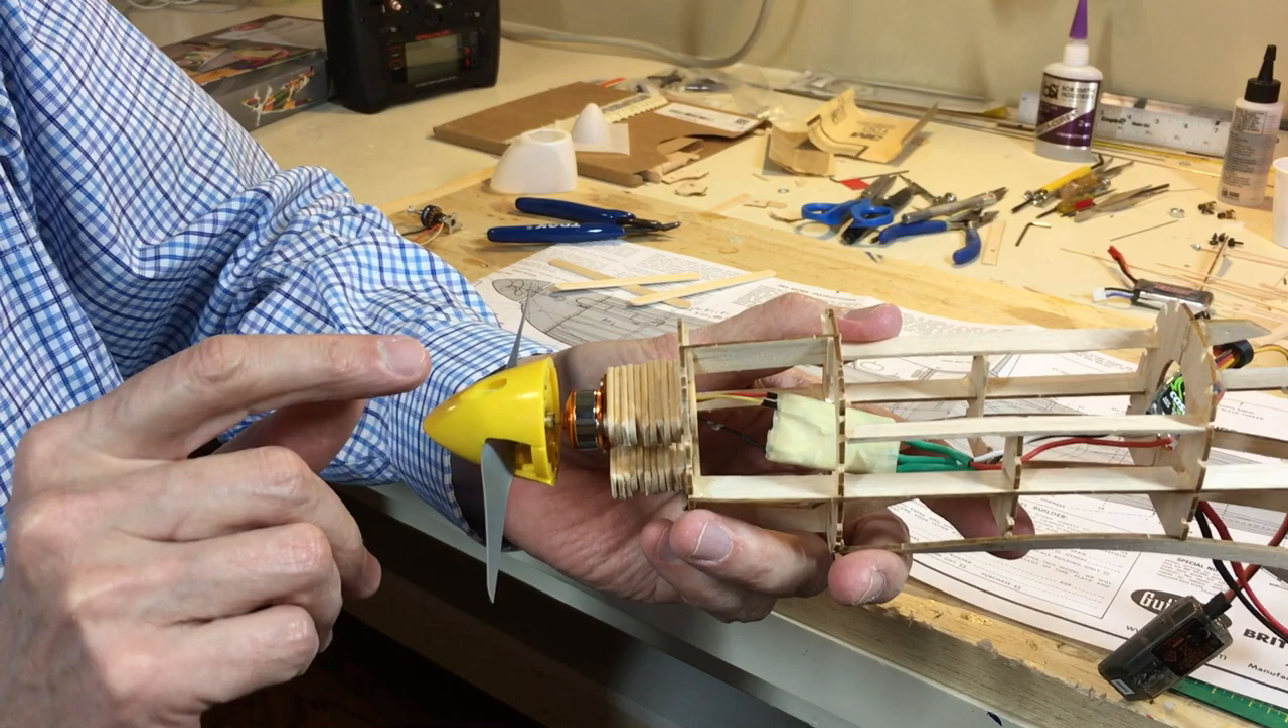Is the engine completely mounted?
Yes.